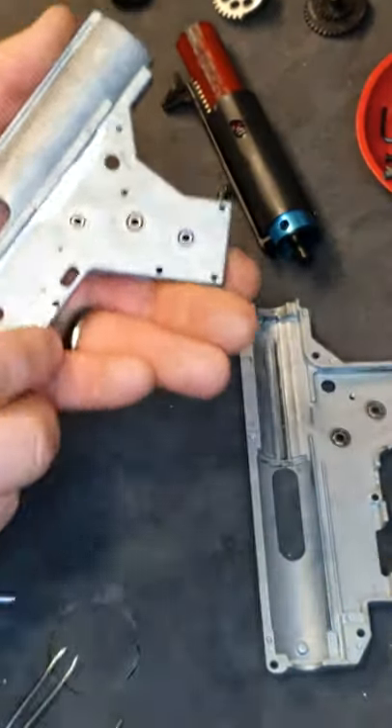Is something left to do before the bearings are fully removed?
Yes.